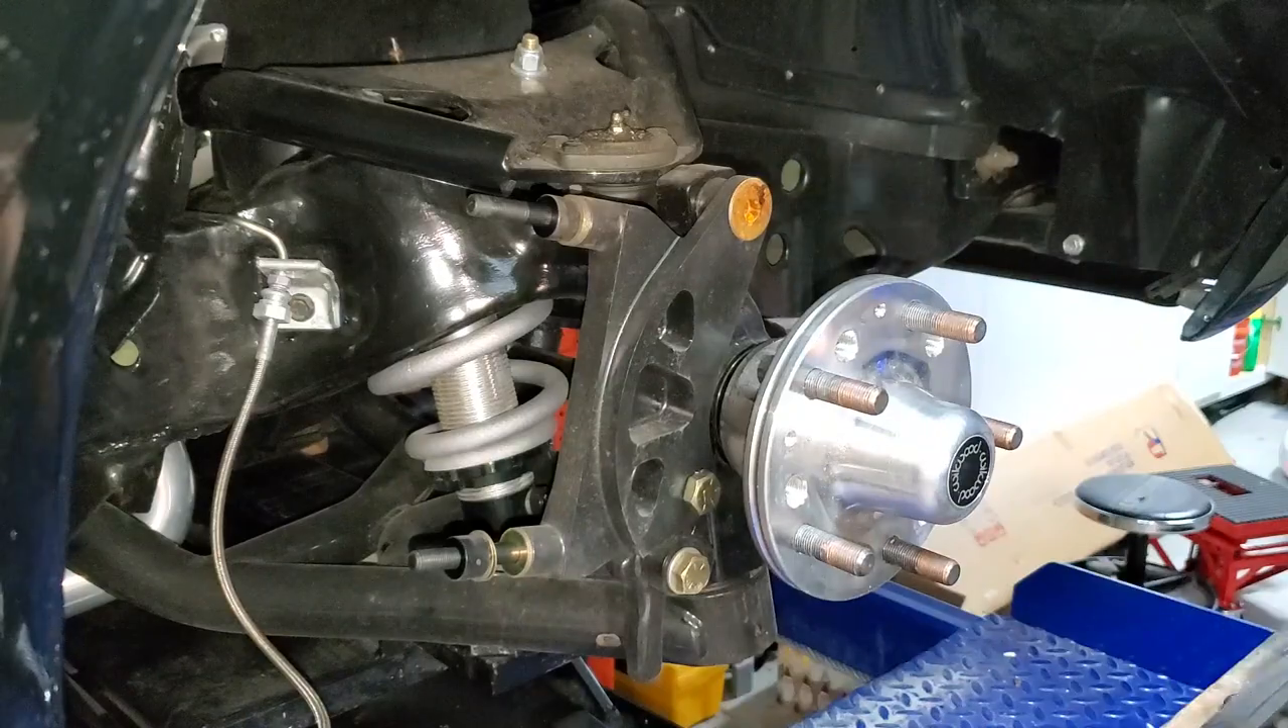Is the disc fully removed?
Yes.